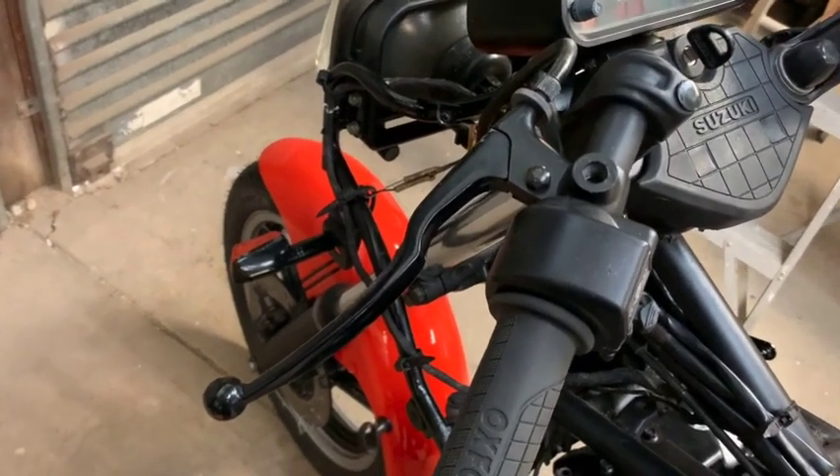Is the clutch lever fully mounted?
Yes.